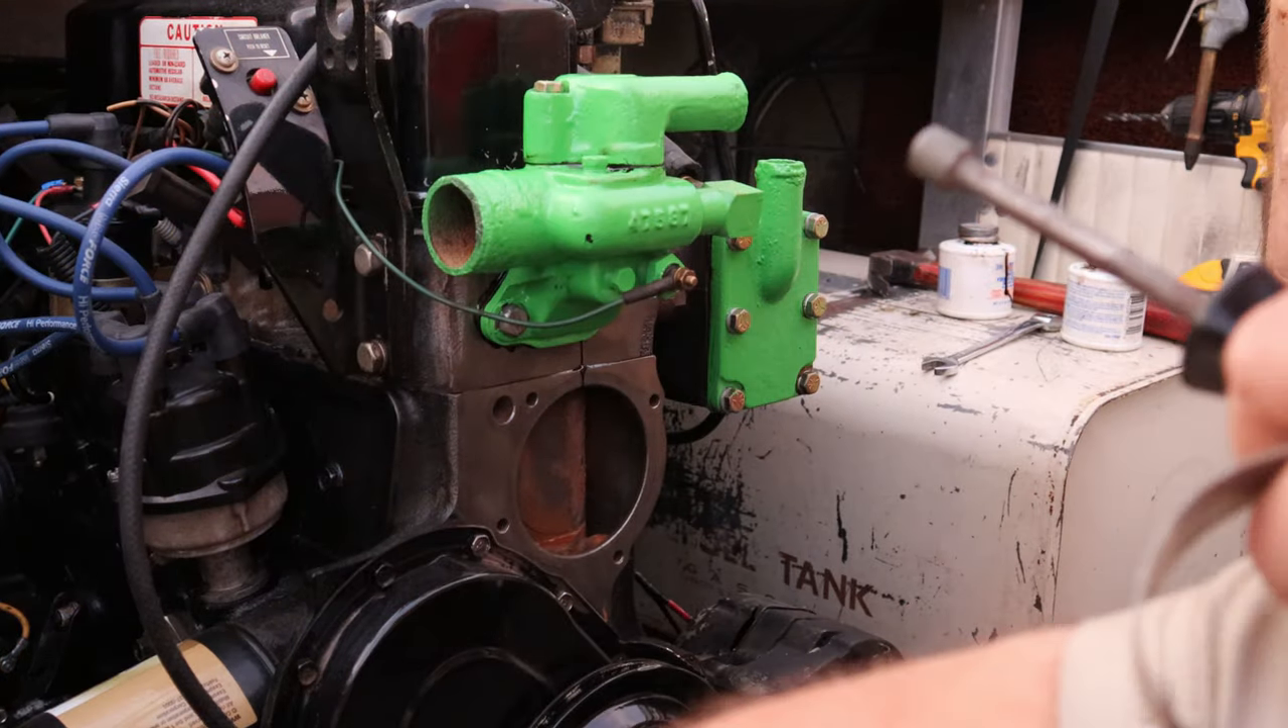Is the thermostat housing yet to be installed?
No.